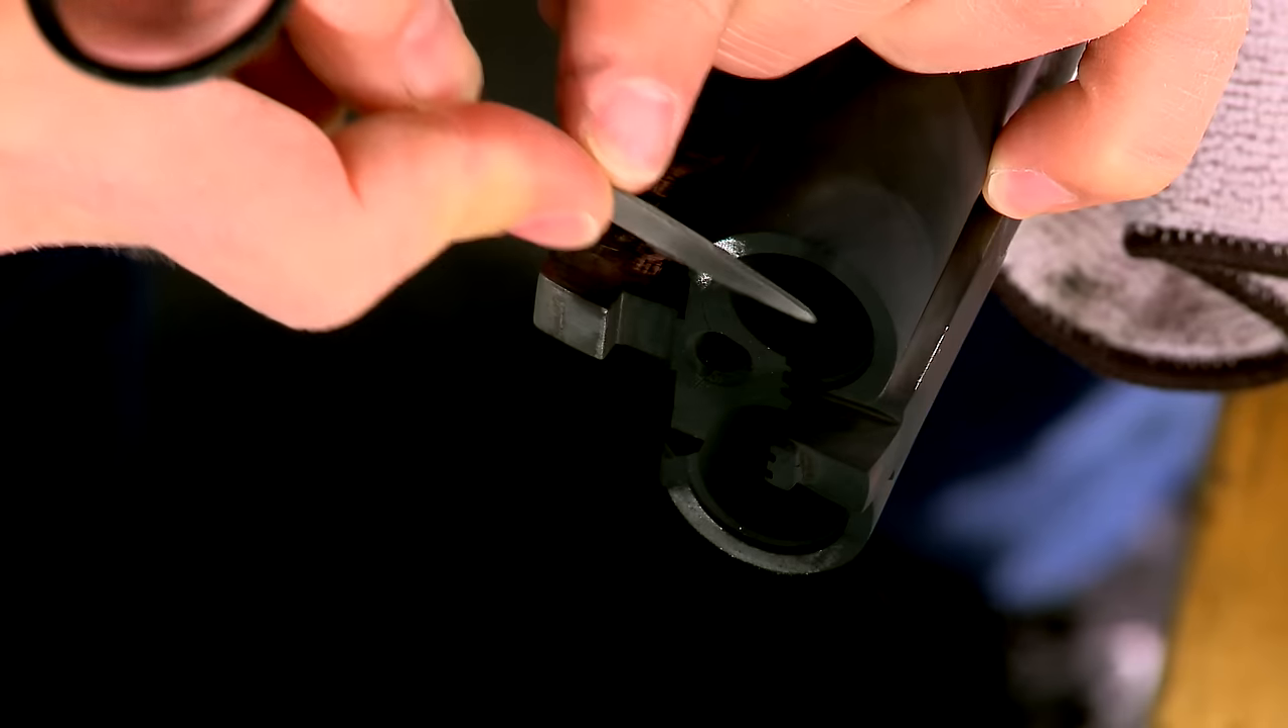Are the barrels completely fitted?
No.